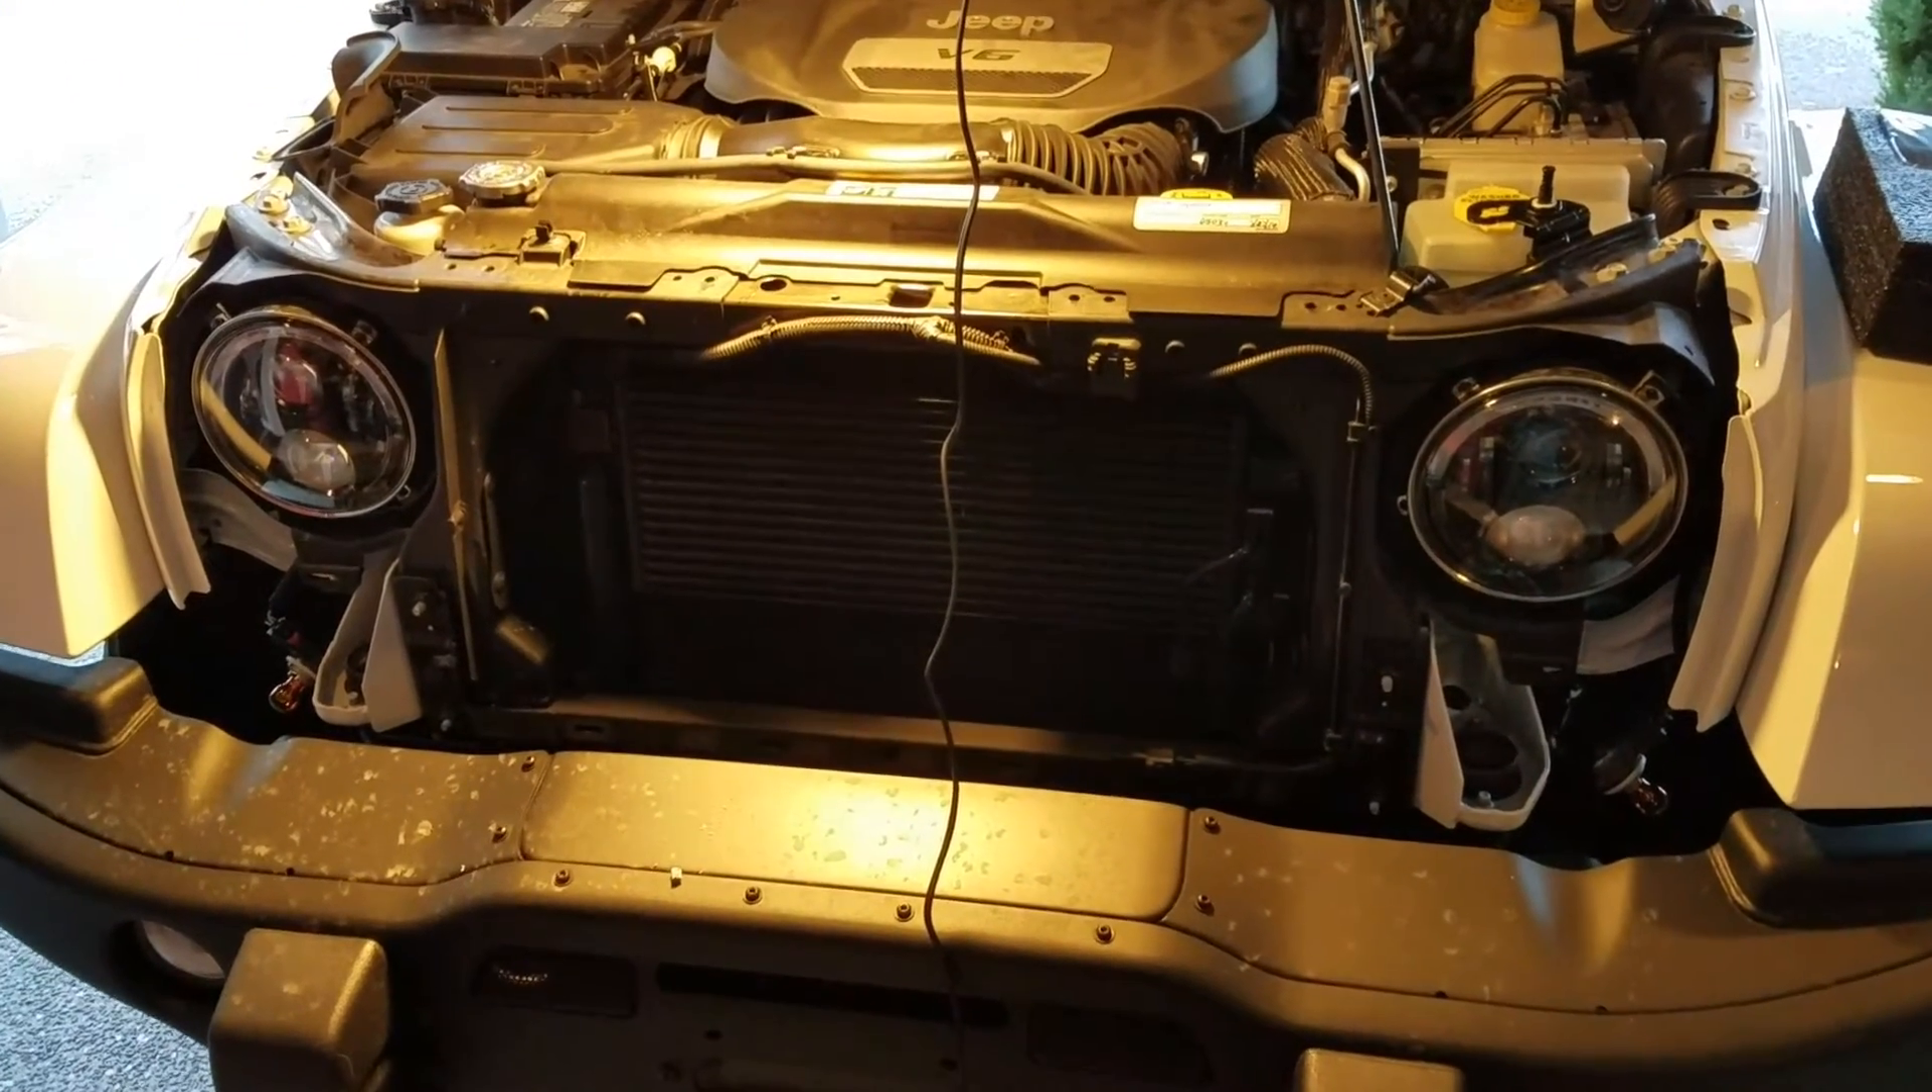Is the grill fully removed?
Yes.